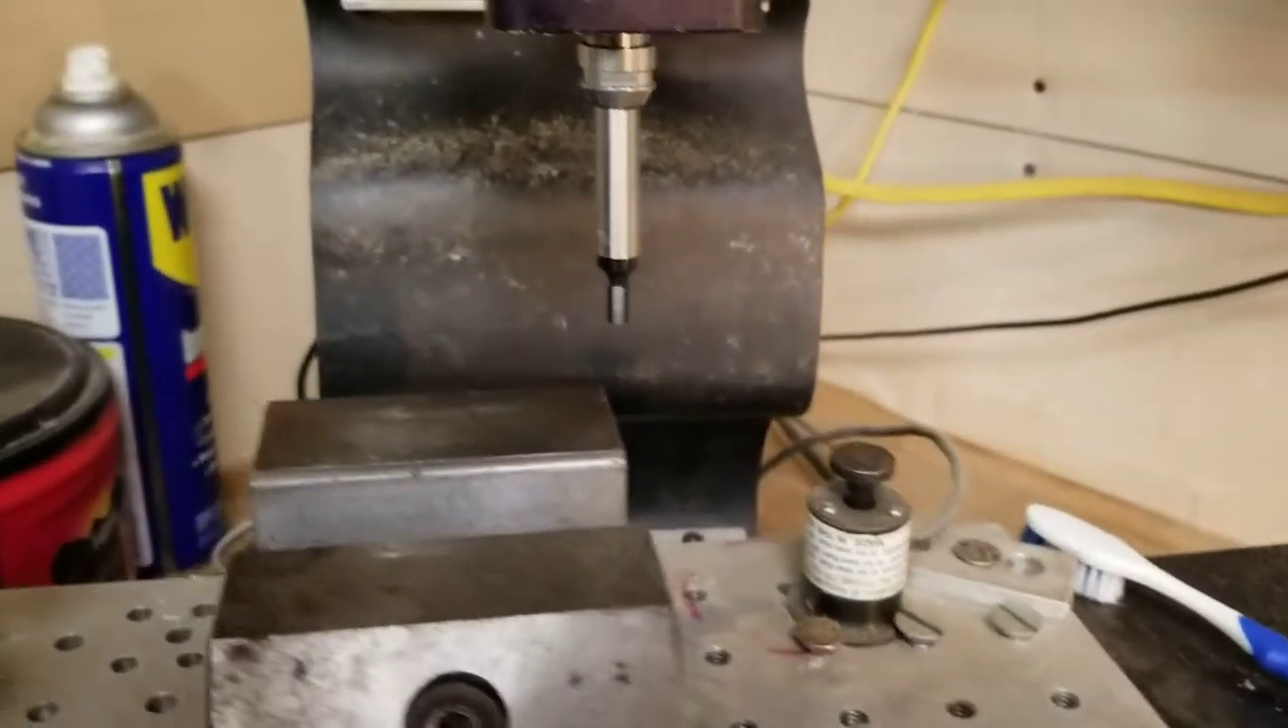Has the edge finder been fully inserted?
Yes.